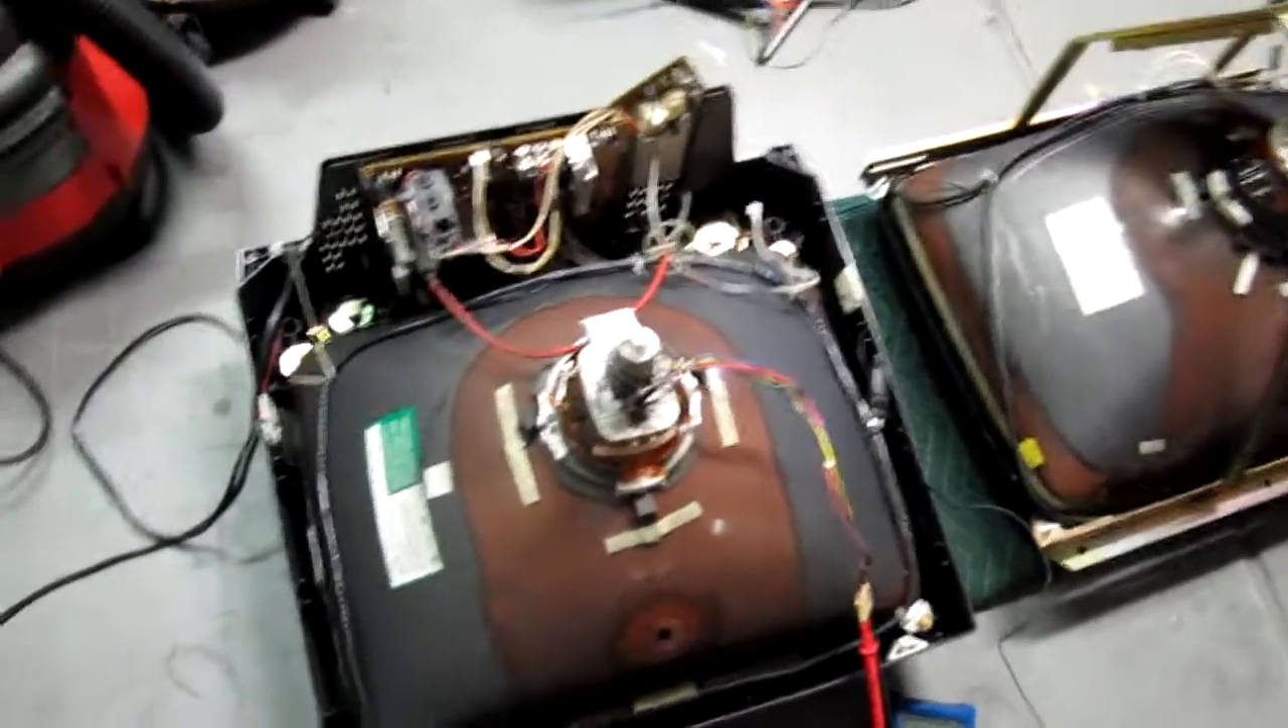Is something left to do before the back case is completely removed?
No.